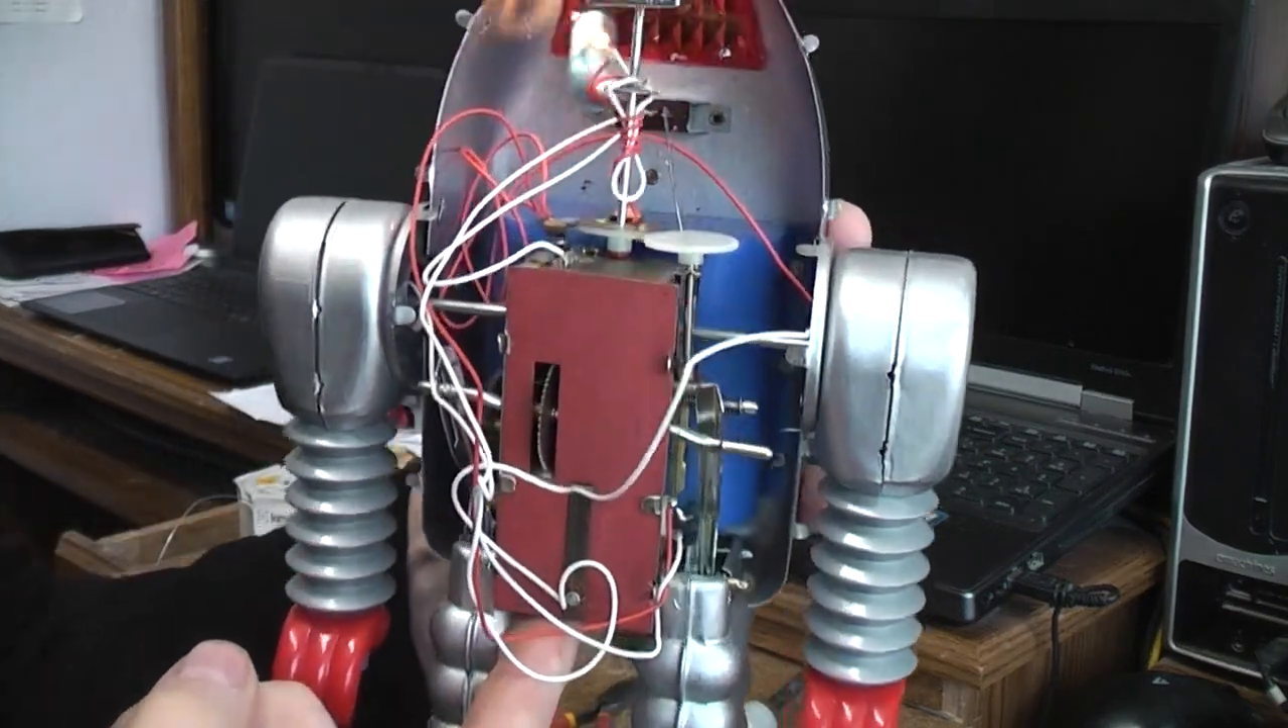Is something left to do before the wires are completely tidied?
Yes.